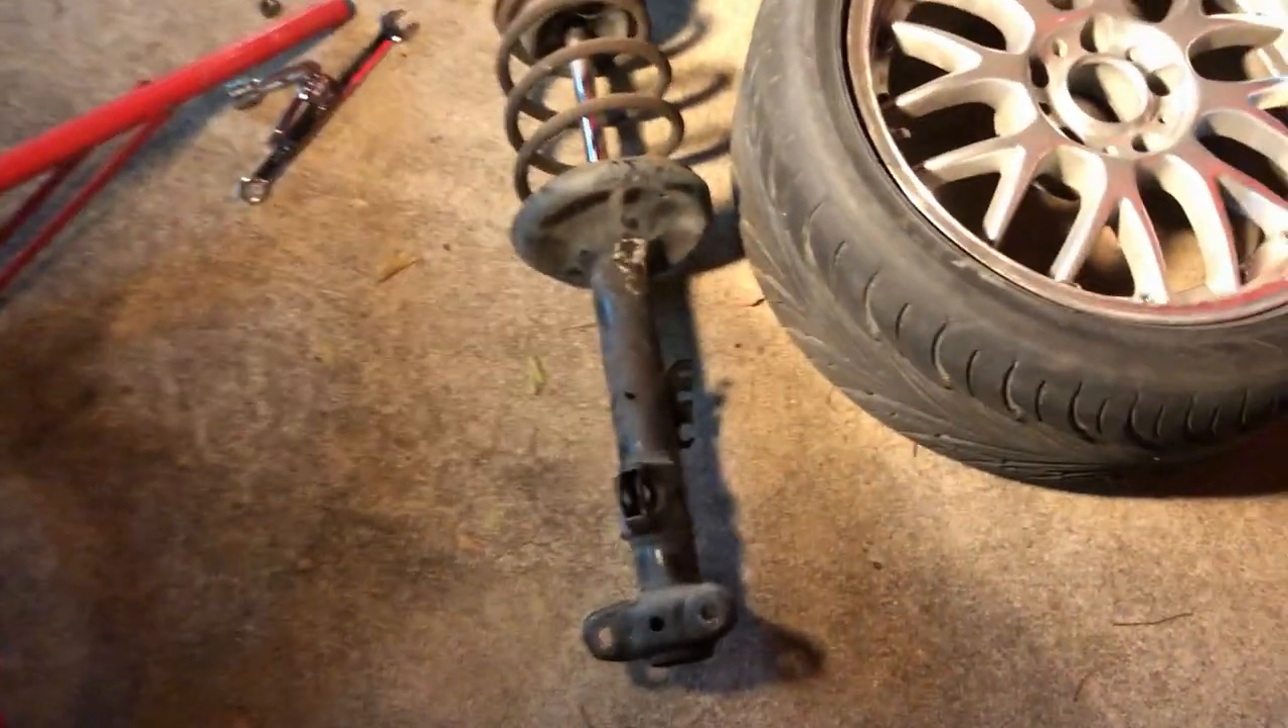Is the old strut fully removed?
Yes.